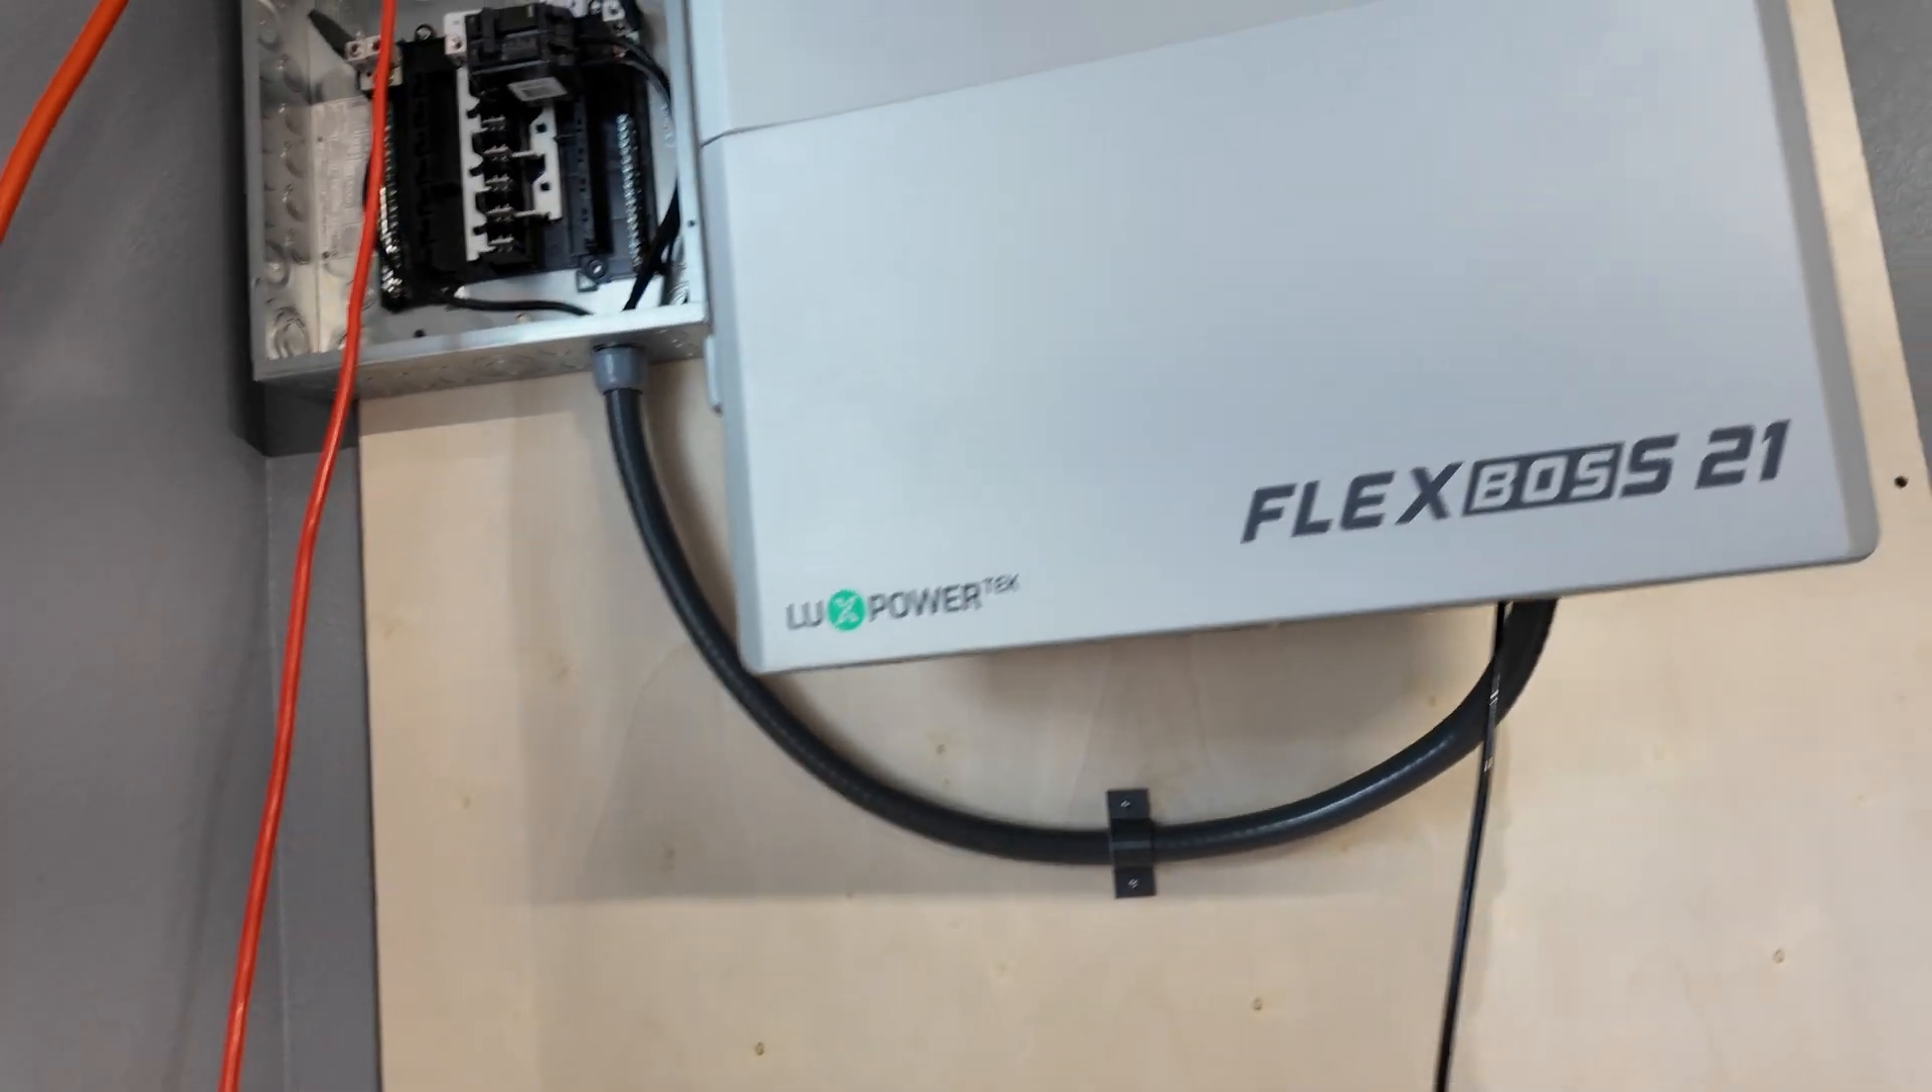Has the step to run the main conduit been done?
Yes.